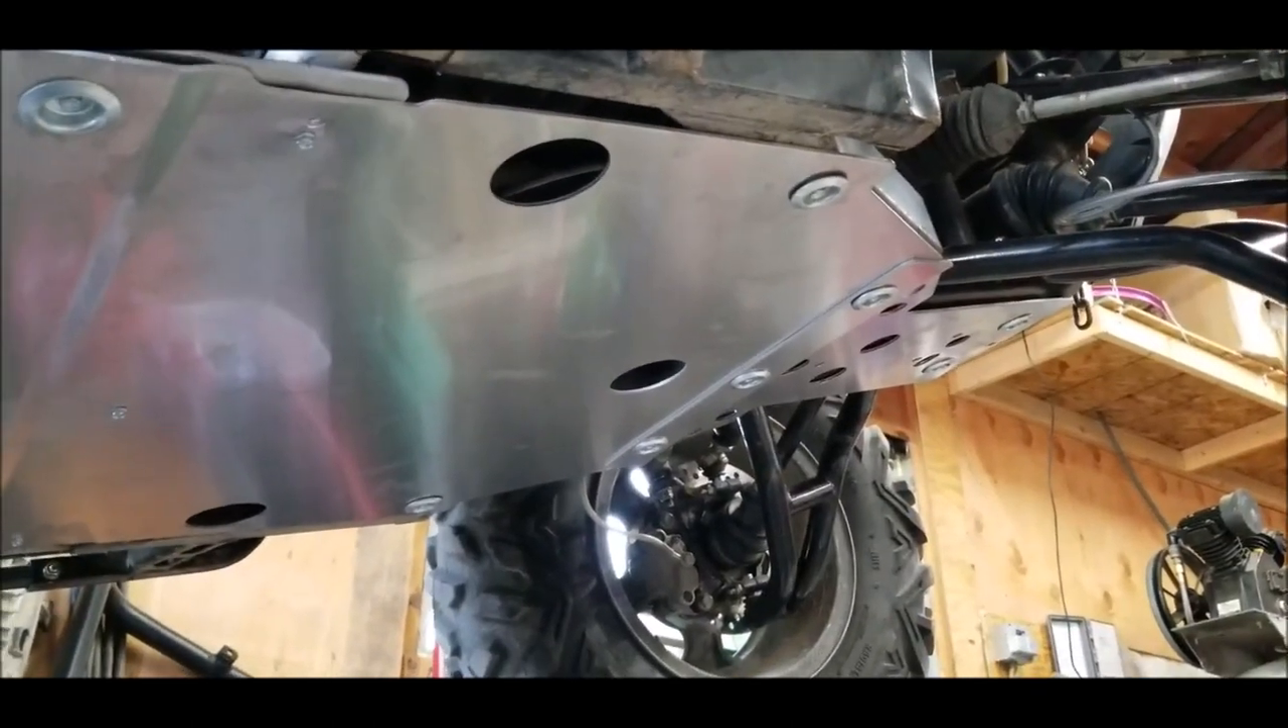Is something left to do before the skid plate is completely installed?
No.